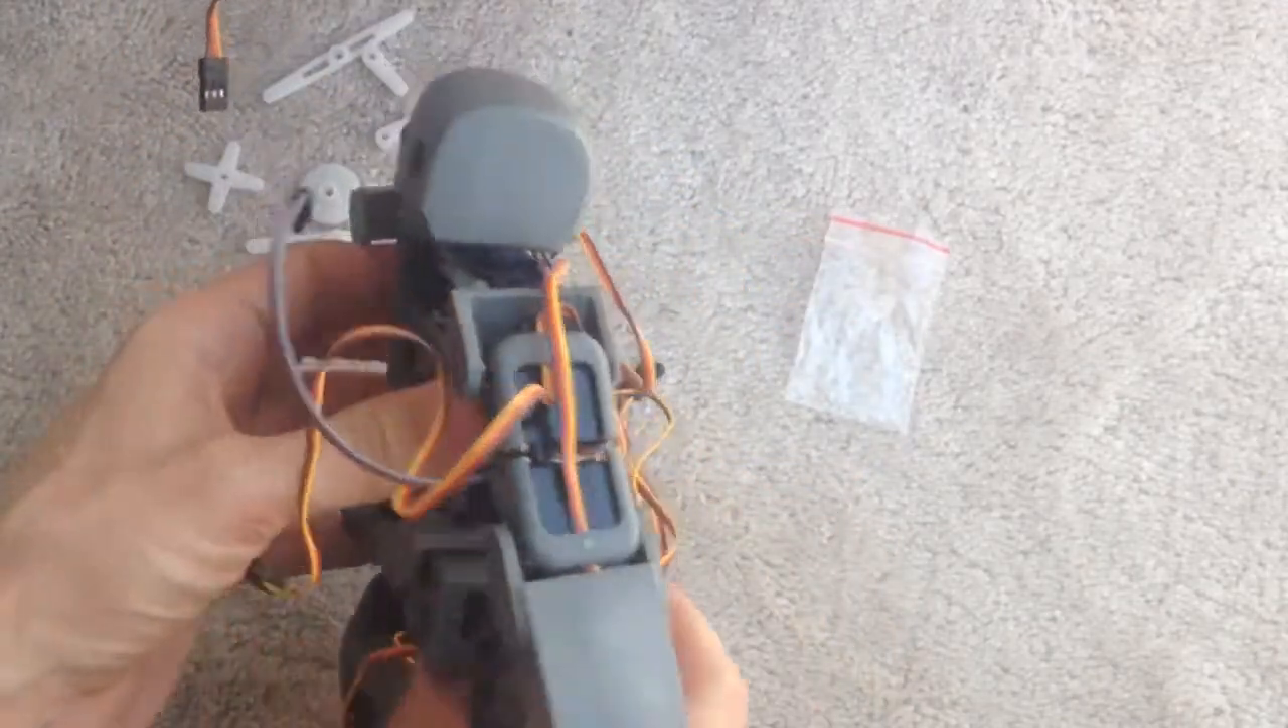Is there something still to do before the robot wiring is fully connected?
Yes.